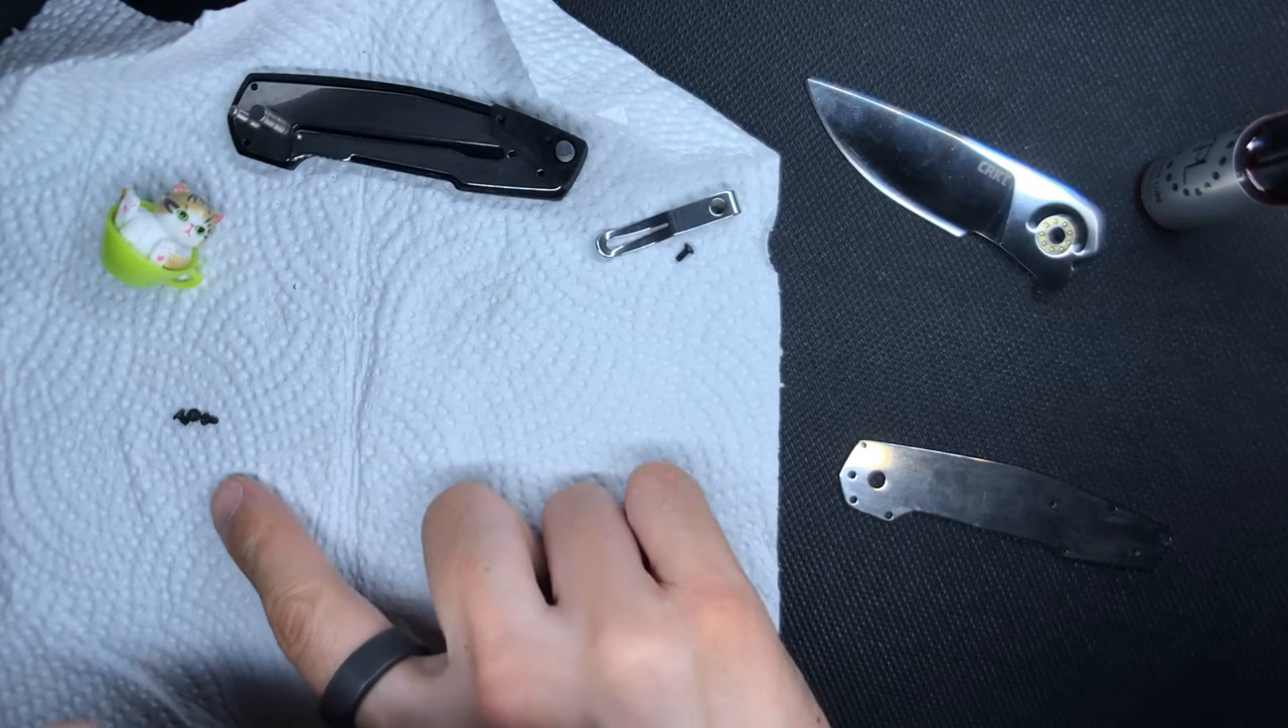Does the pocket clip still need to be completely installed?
Yes.